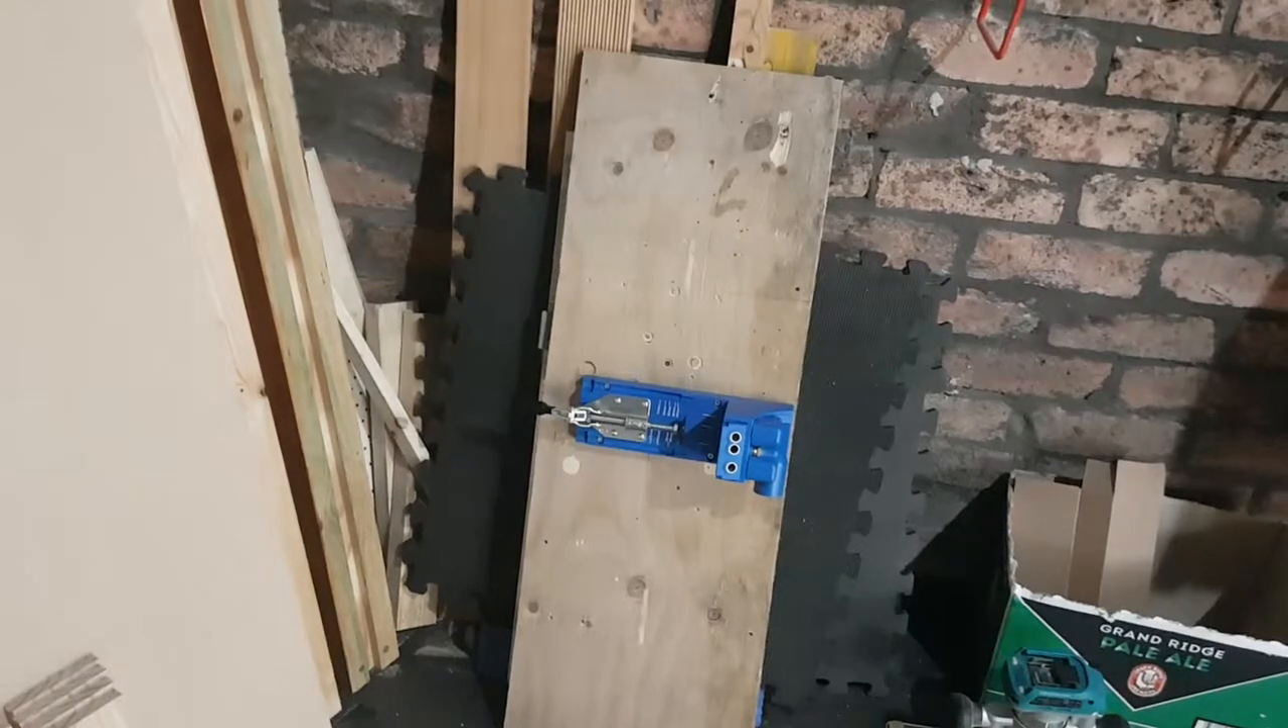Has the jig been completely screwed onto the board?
Yes.